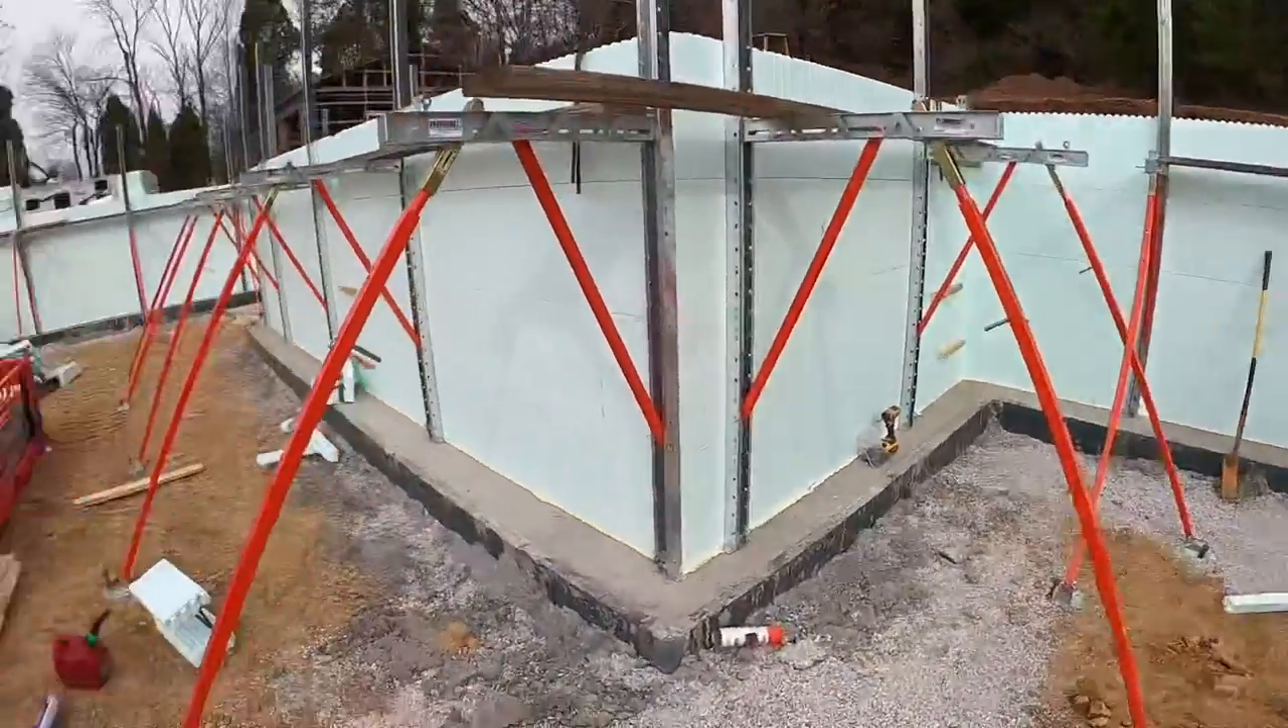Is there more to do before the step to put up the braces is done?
No.